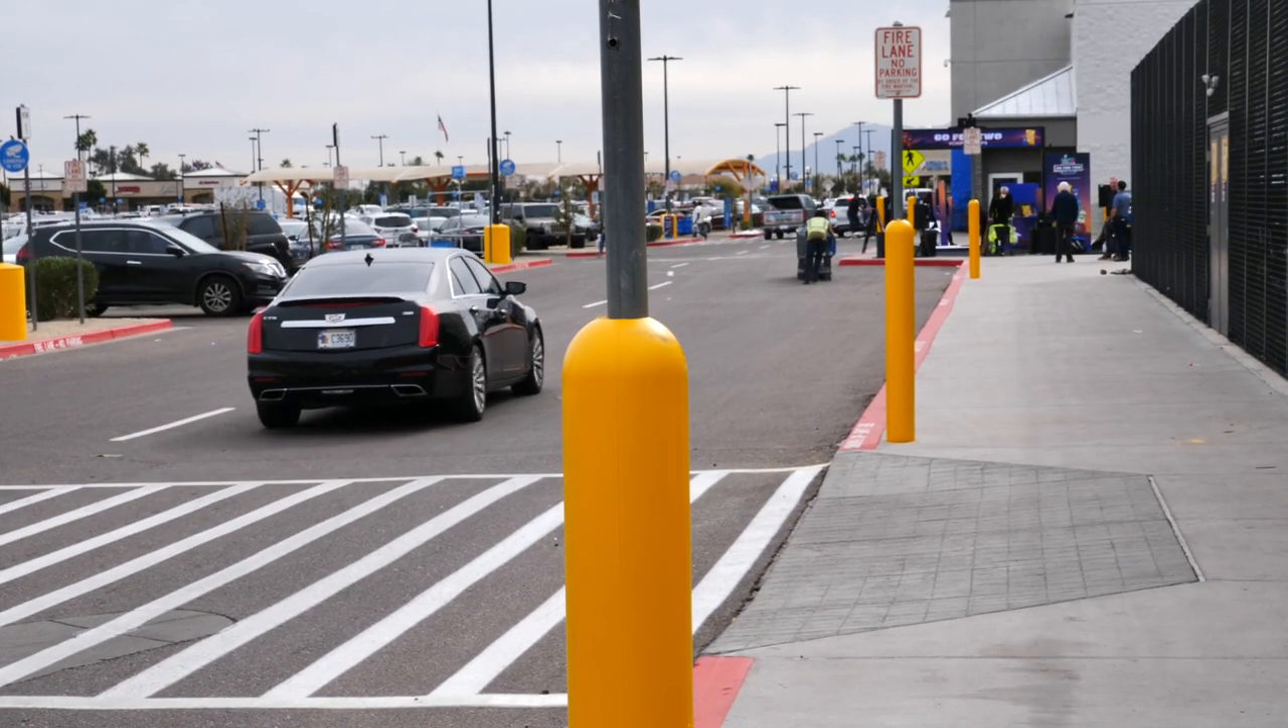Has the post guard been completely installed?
Yes.